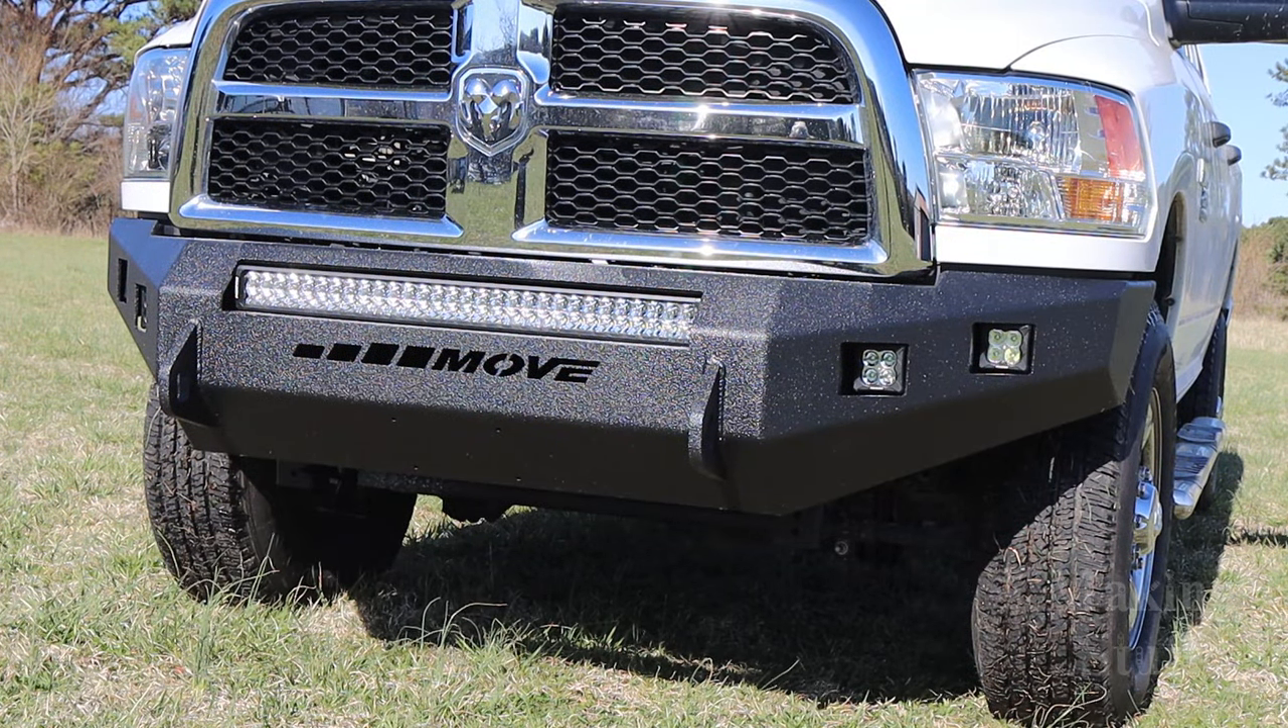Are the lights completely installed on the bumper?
Yes.